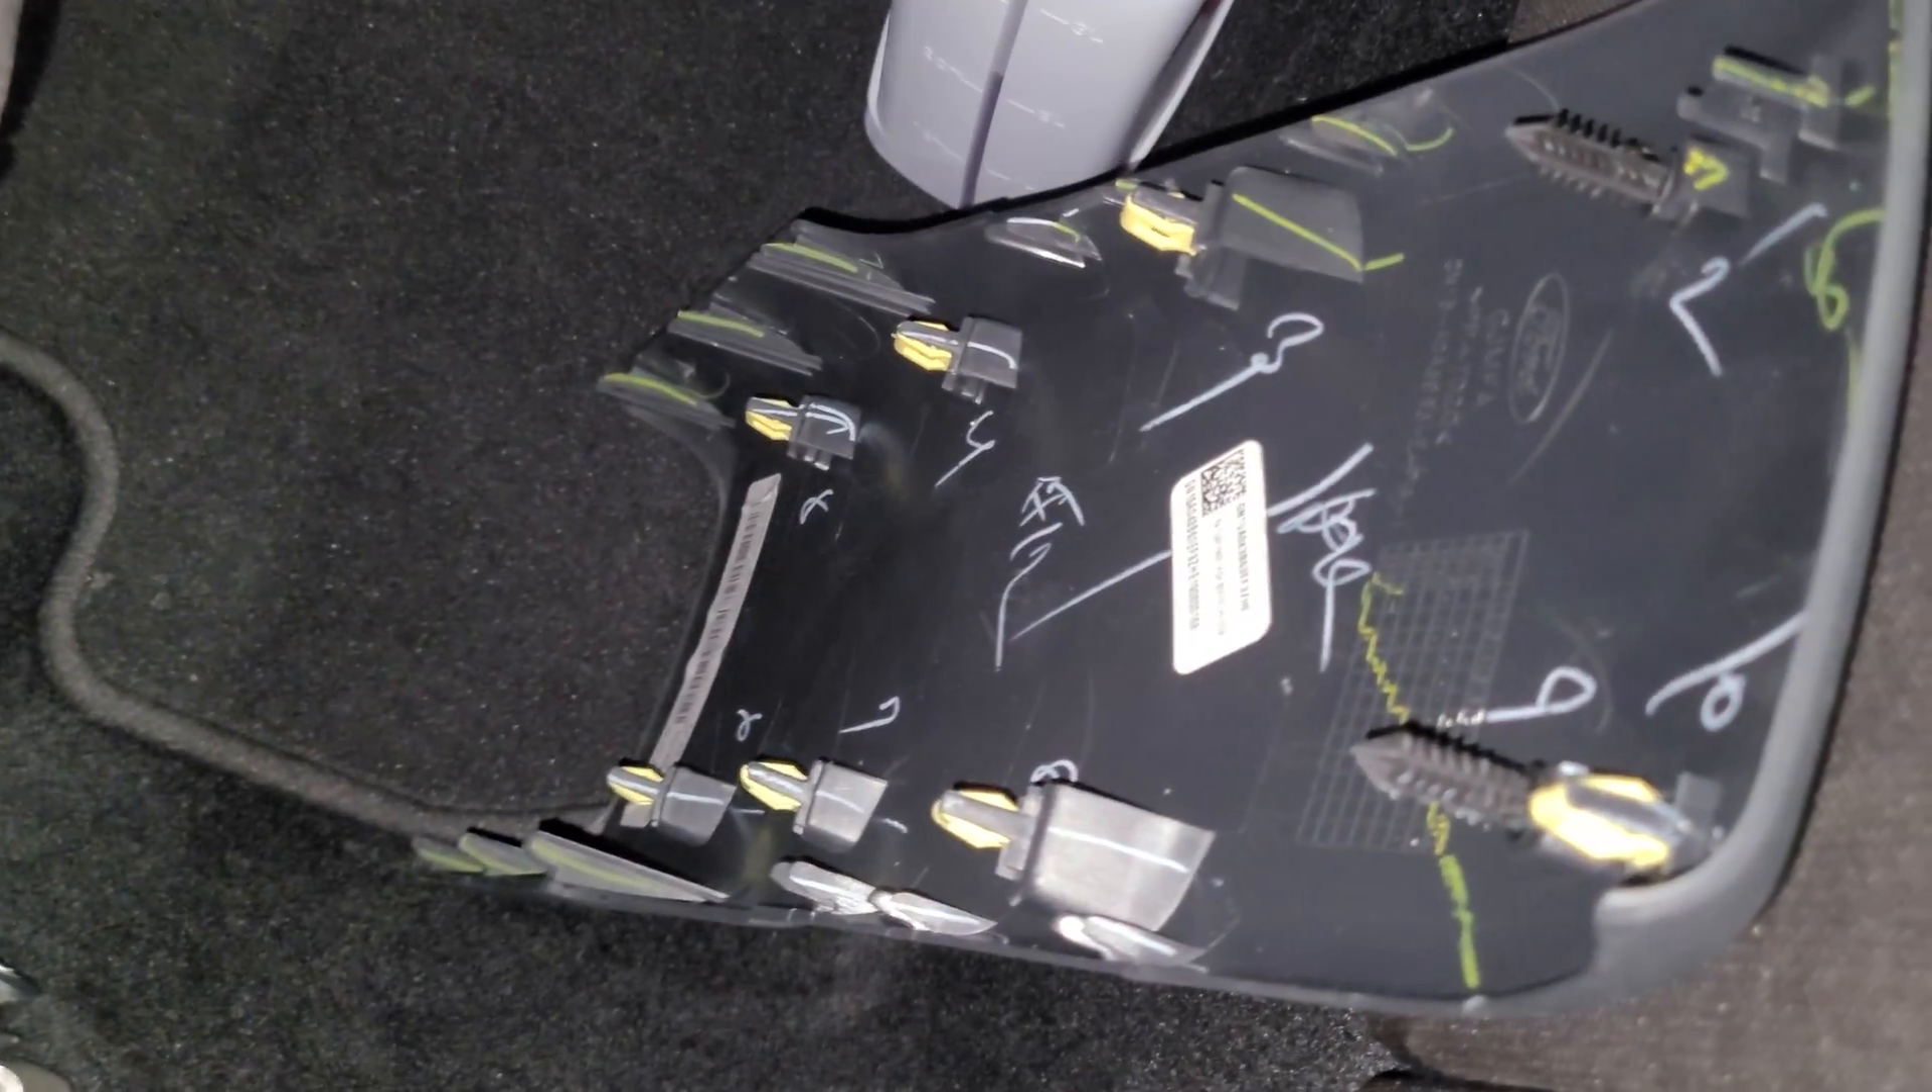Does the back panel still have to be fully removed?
No.